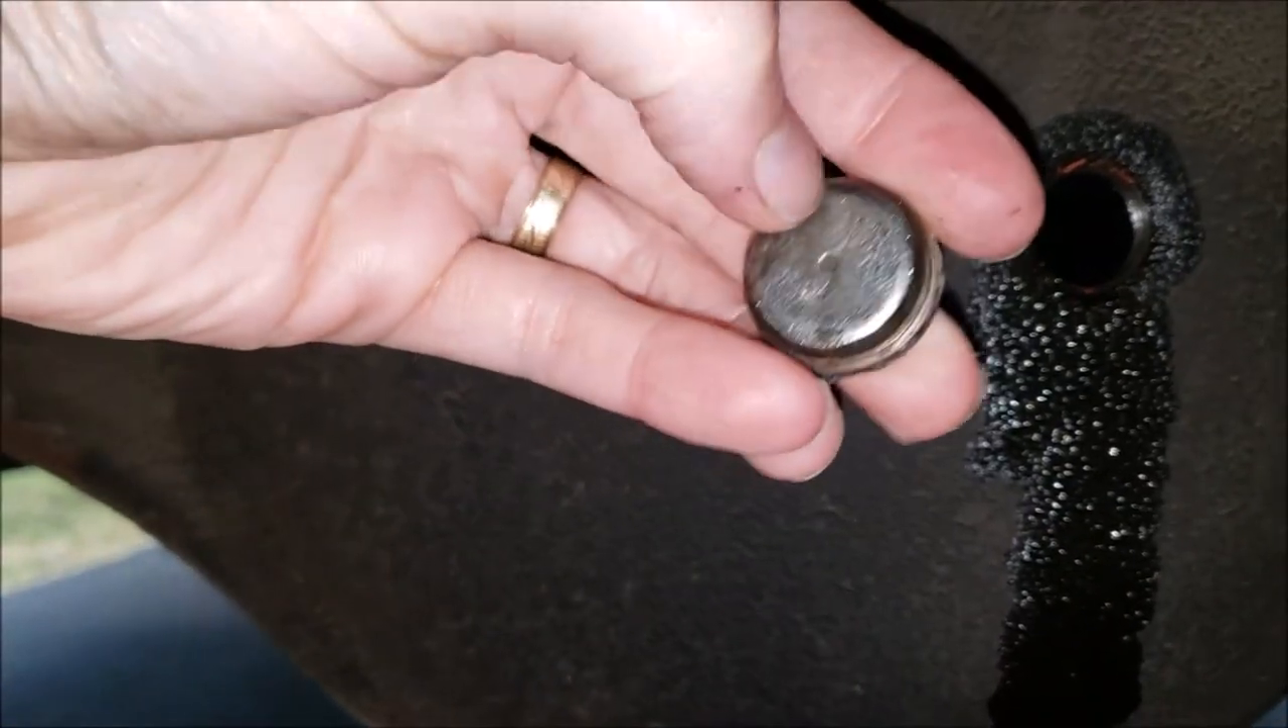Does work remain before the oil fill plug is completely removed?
No.